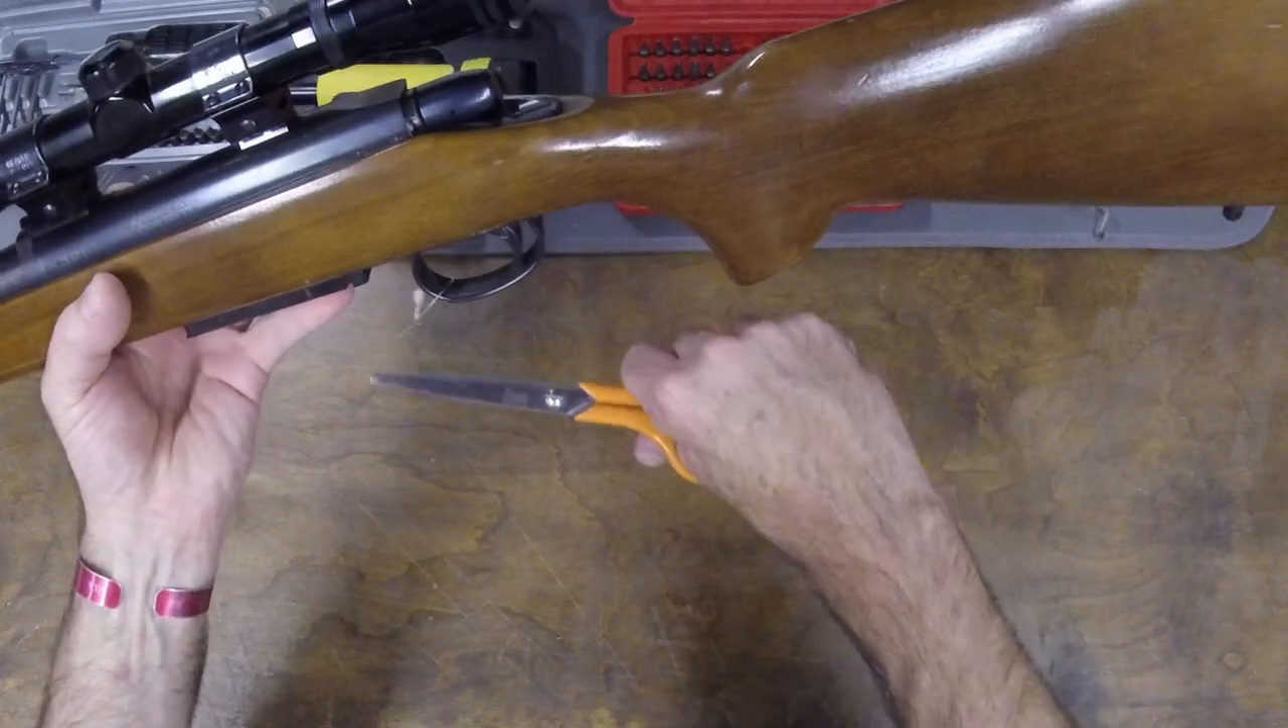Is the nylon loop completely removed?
No.